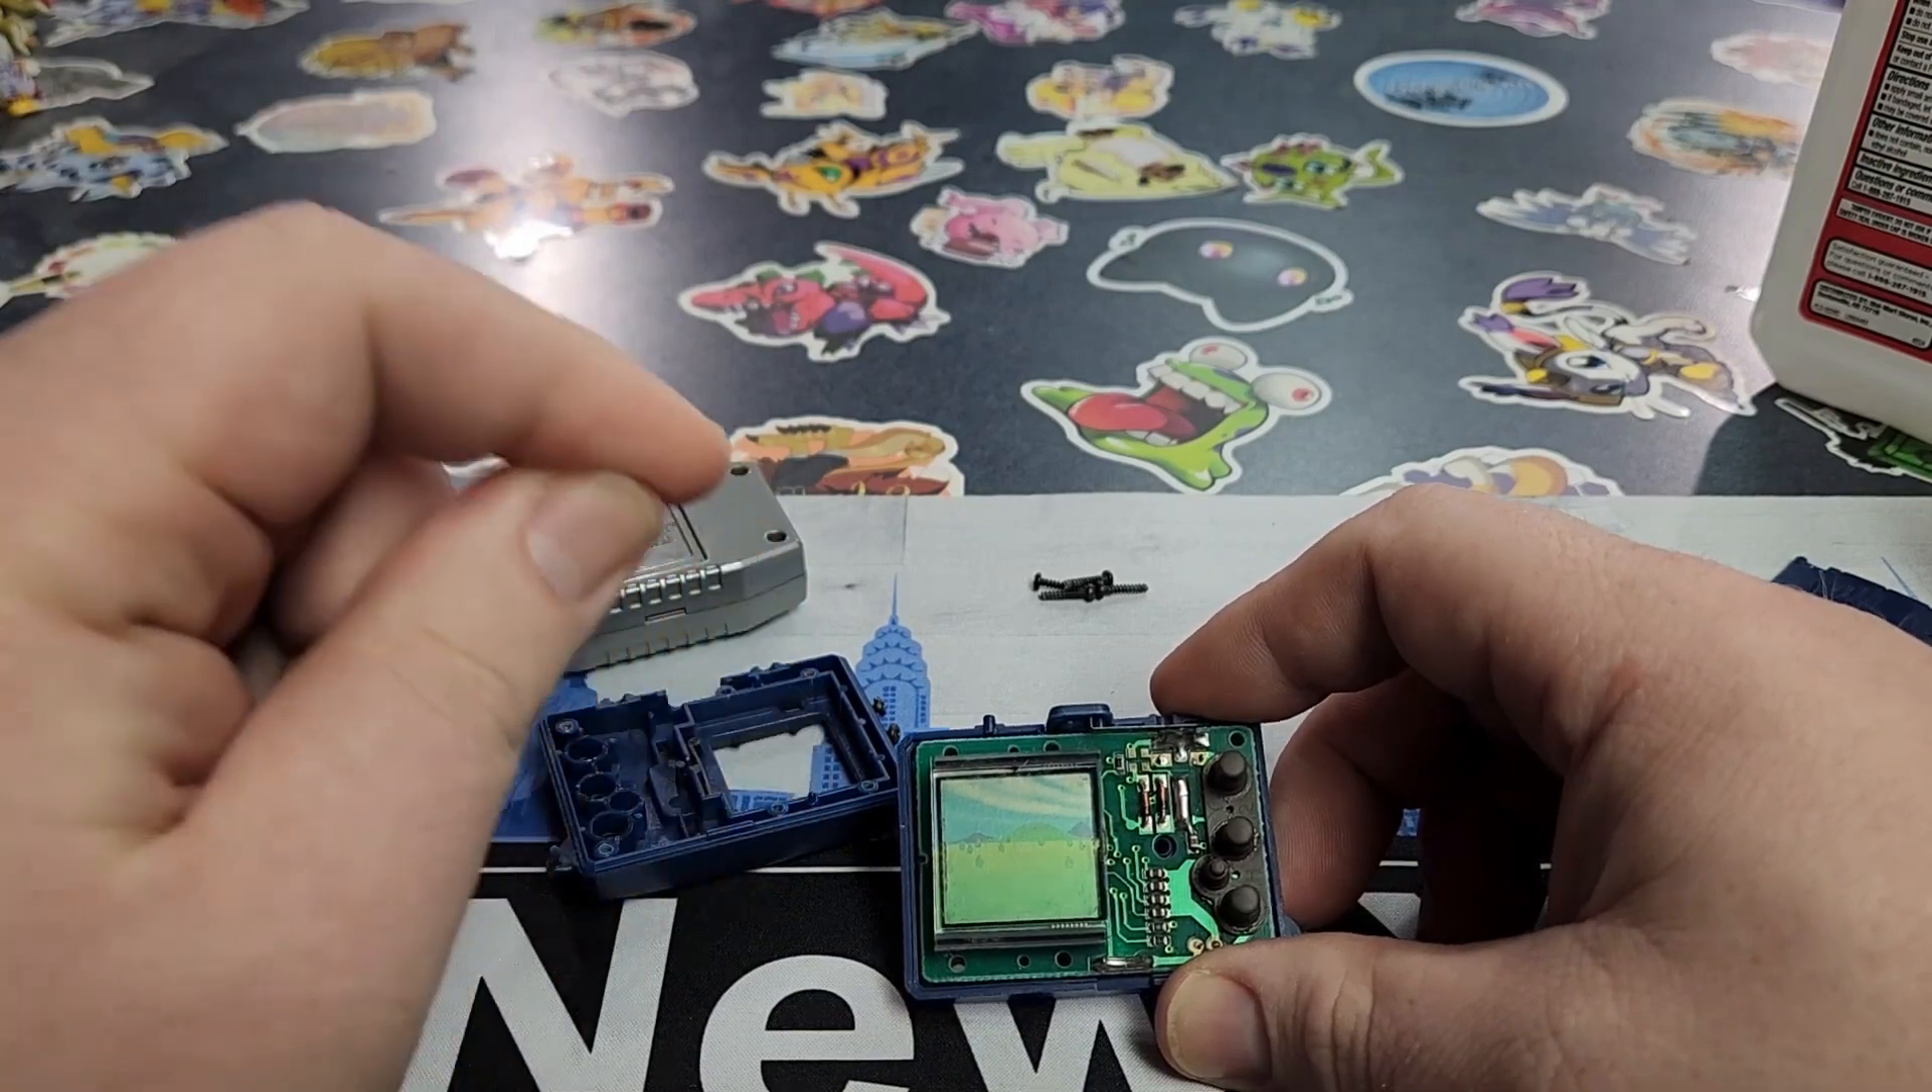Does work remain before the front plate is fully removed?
No.